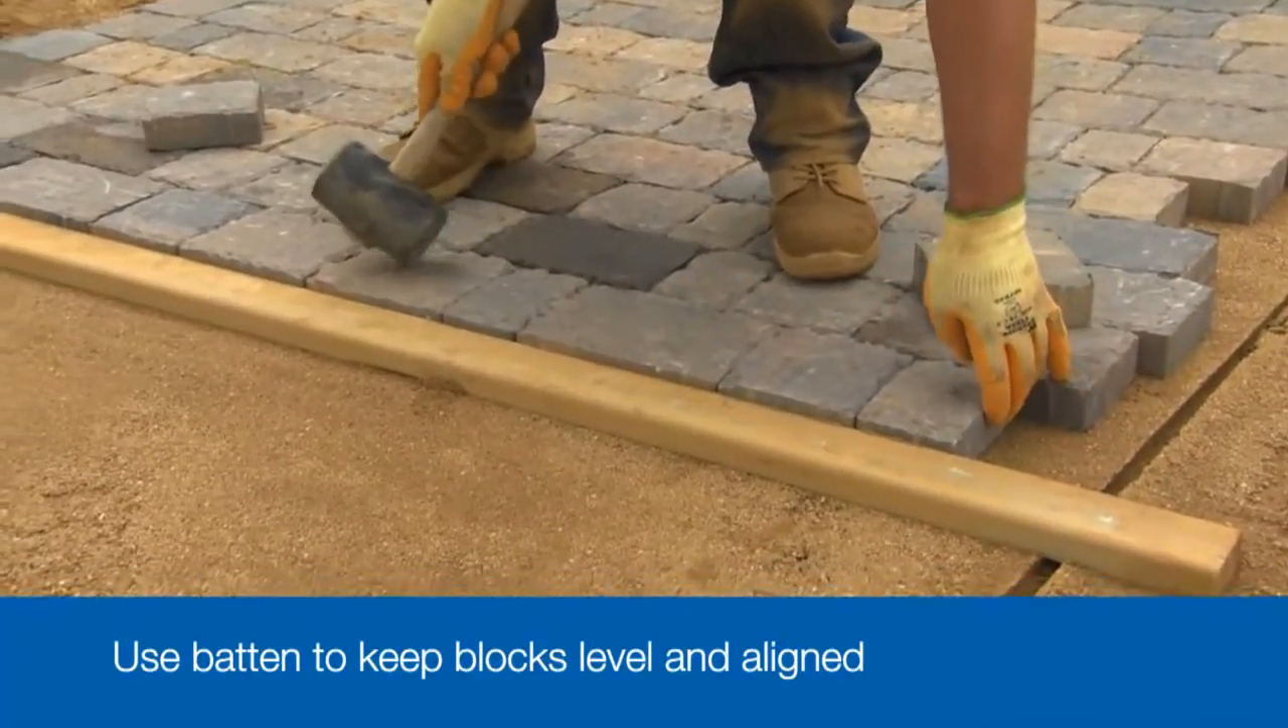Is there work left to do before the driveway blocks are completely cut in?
Yes.